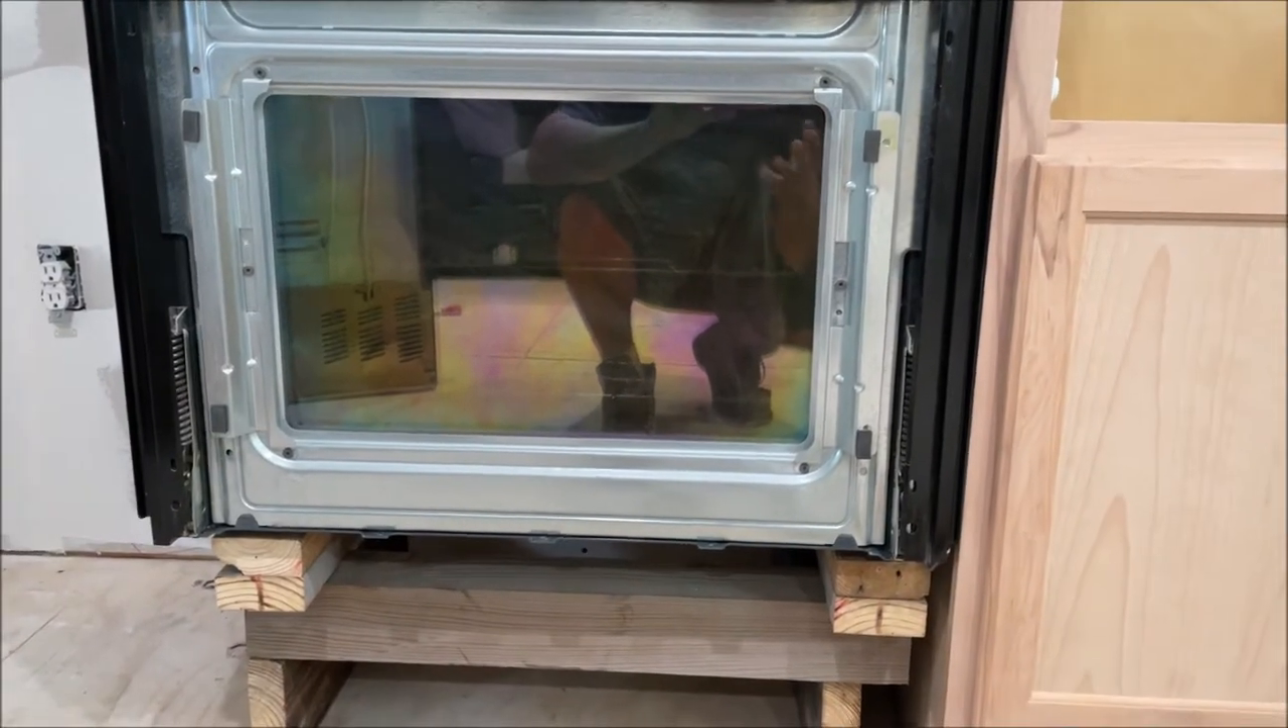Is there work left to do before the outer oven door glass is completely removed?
No.